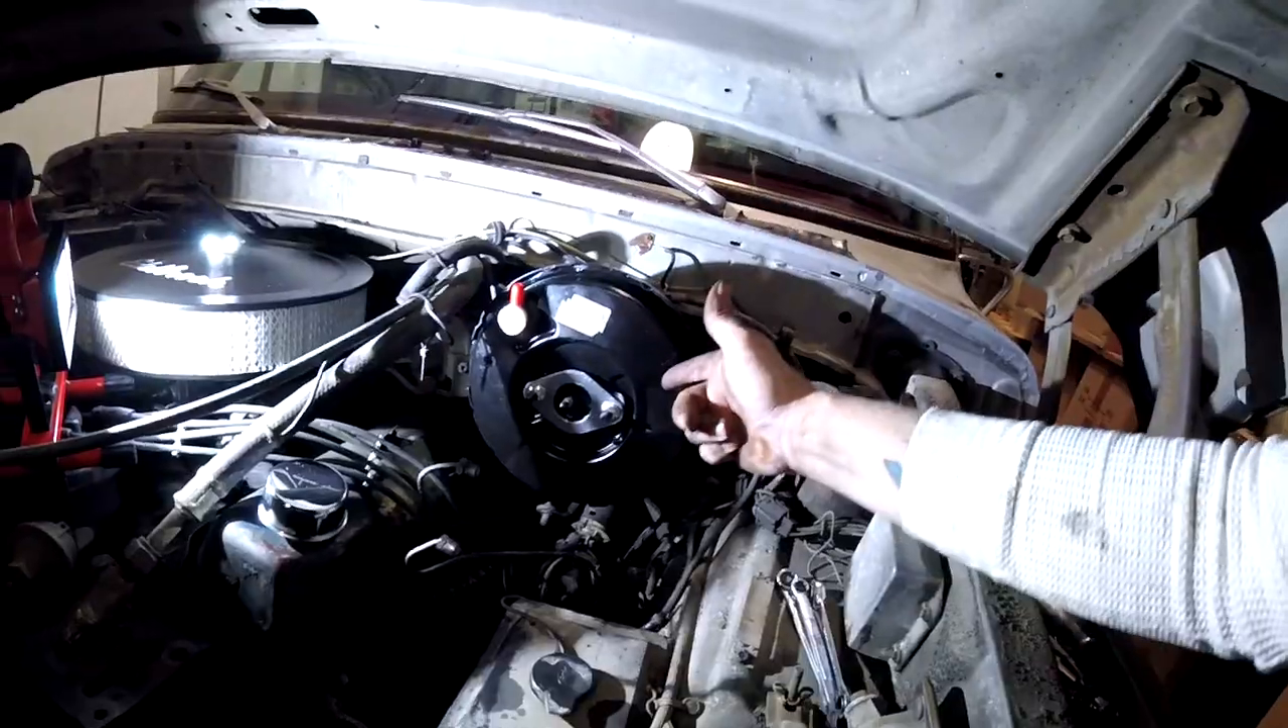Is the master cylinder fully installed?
No.